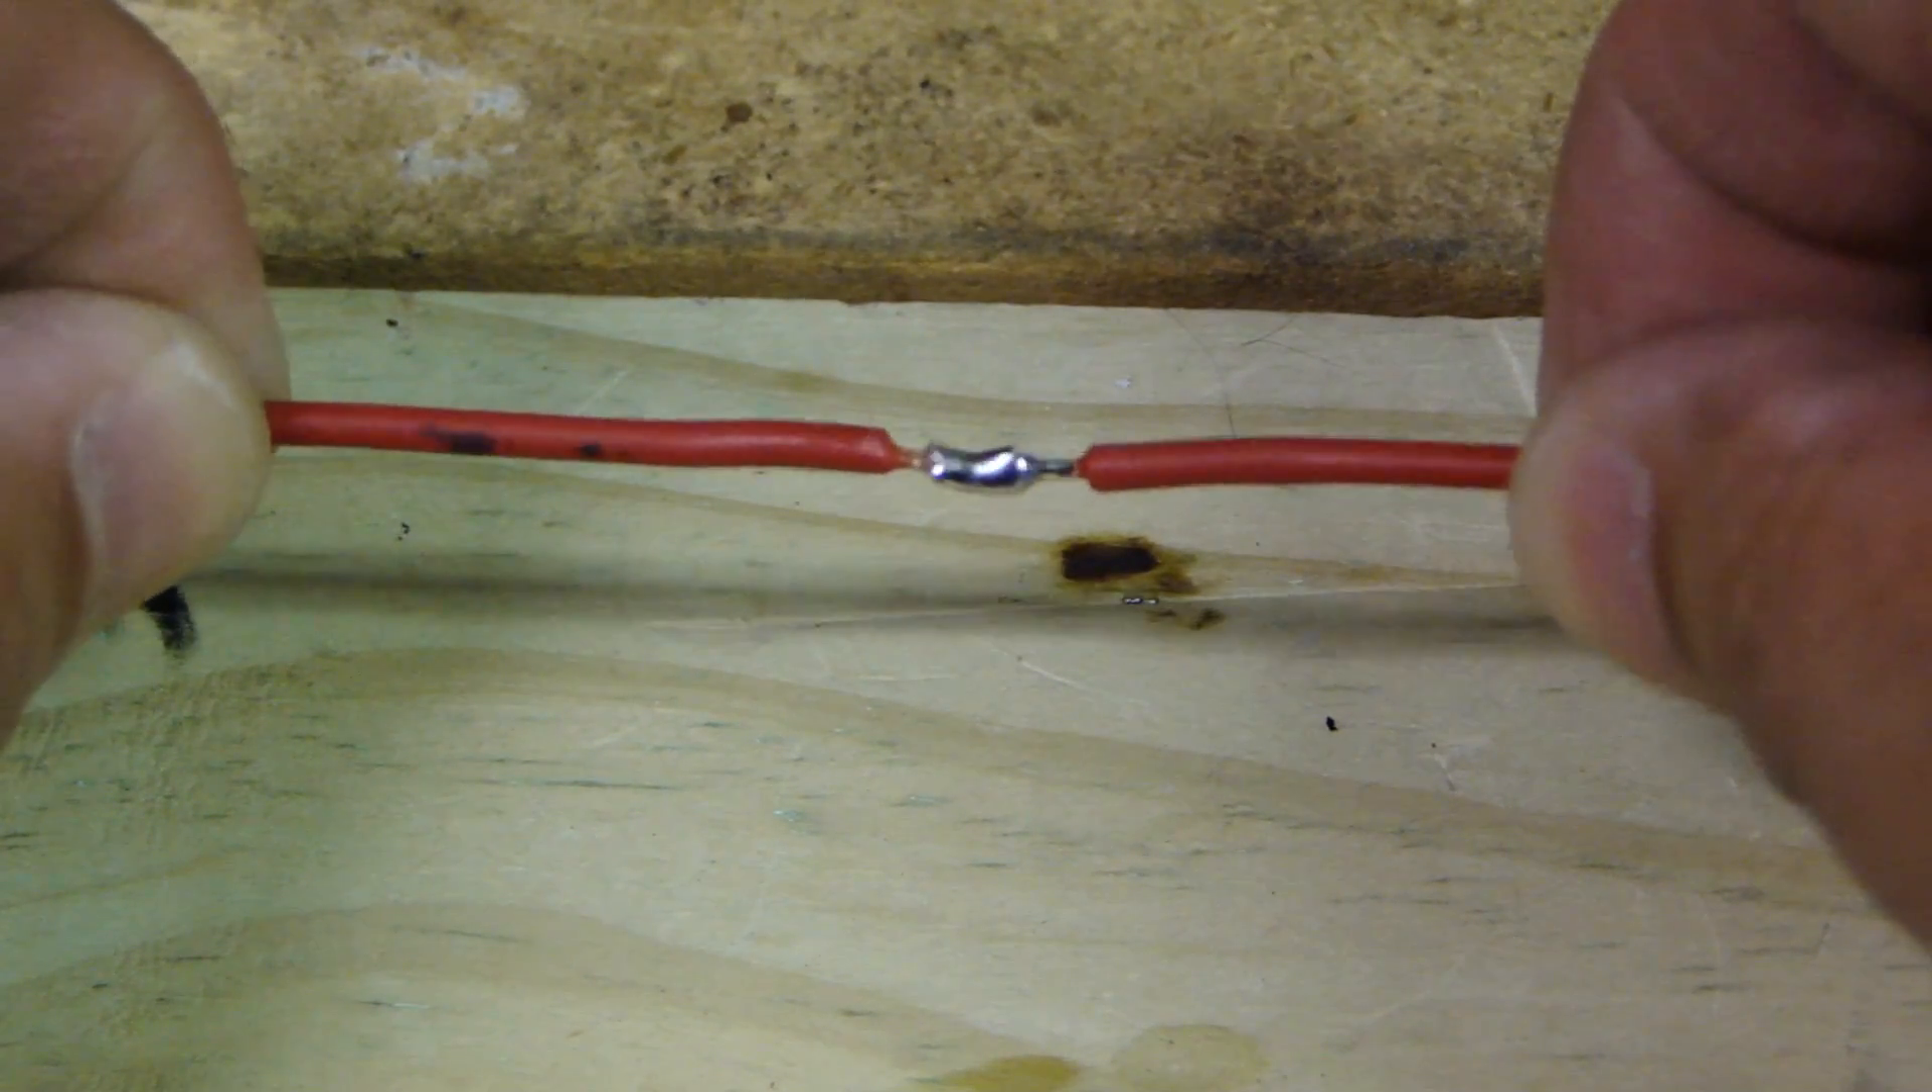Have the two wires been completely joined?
Yes.